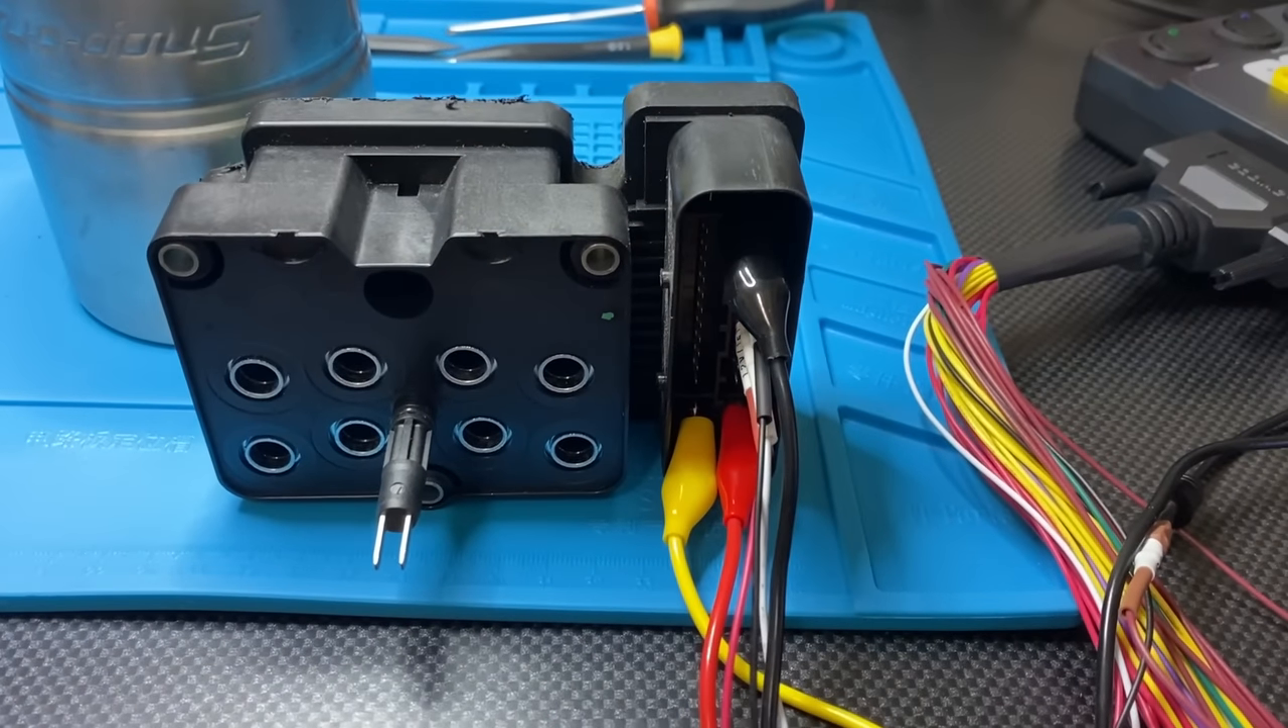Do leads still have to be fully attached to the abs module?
No.